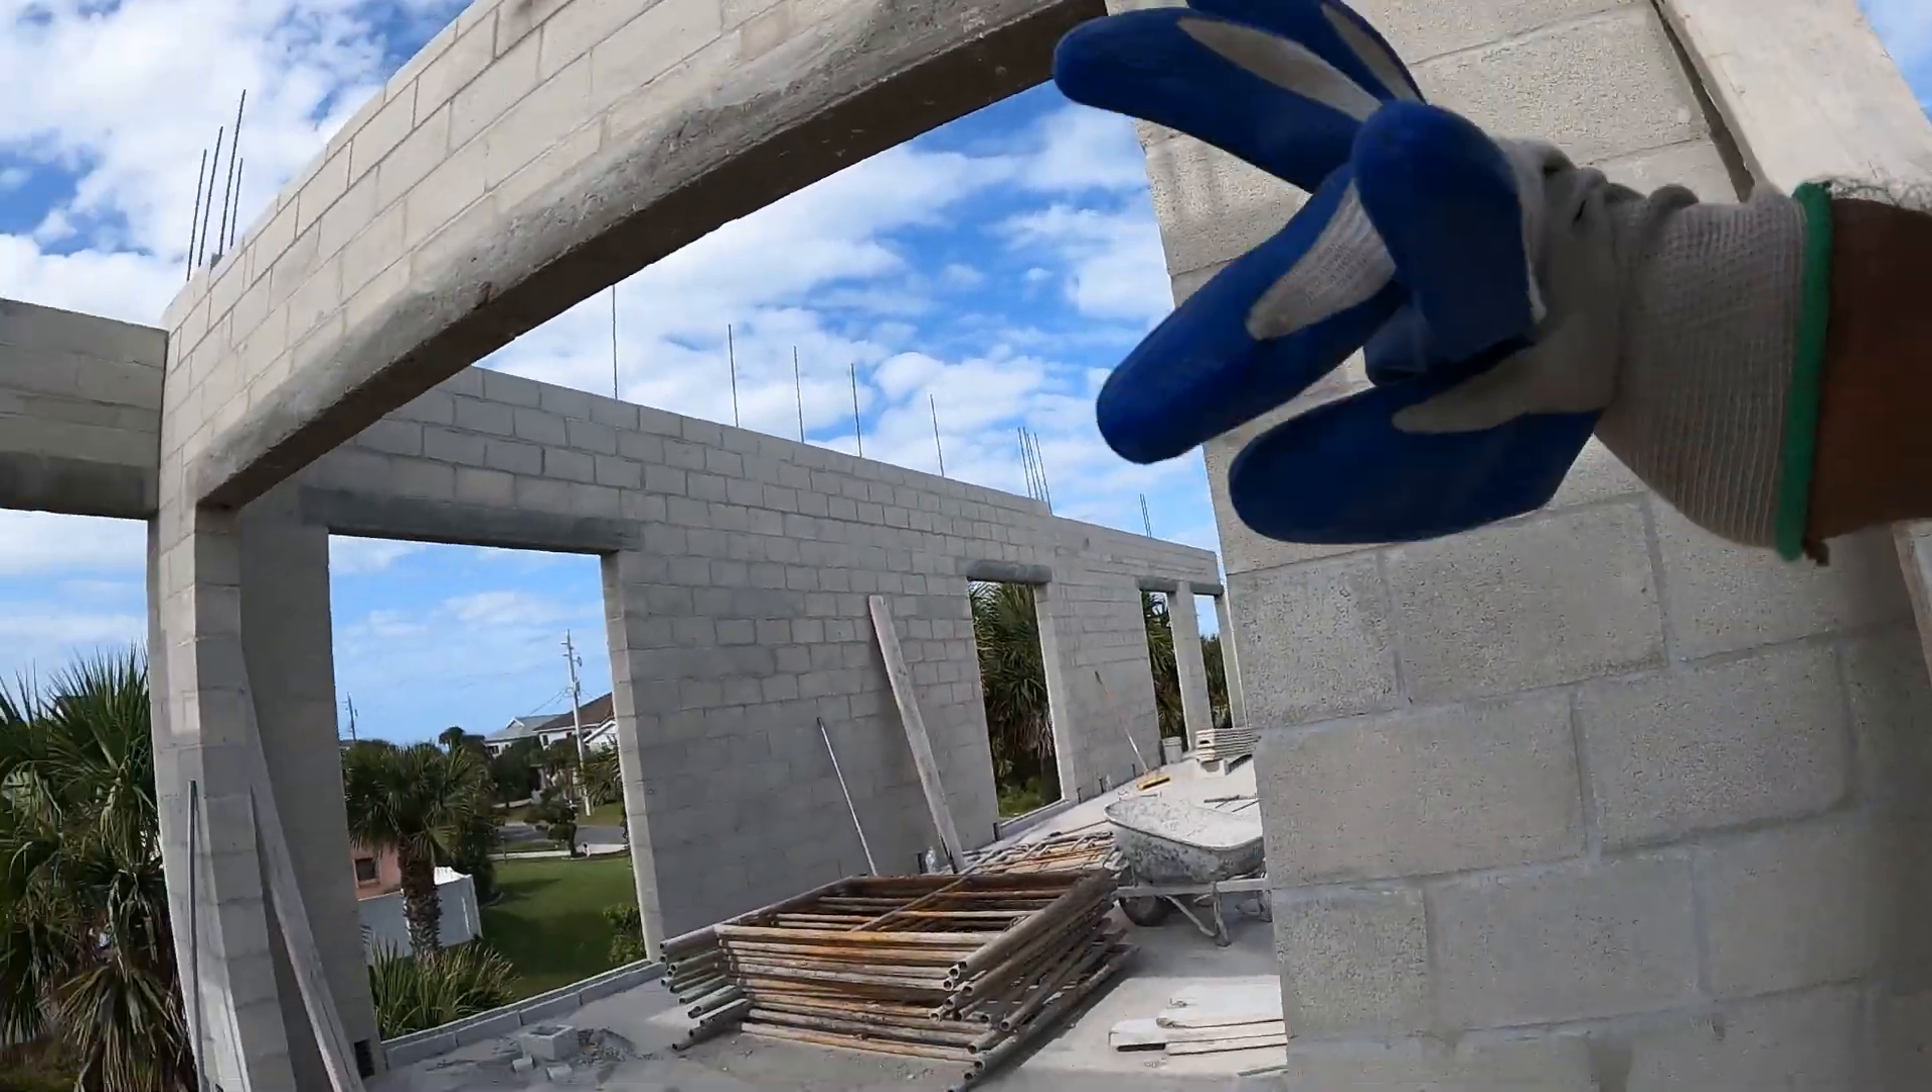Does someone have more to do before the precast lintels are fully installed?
No.